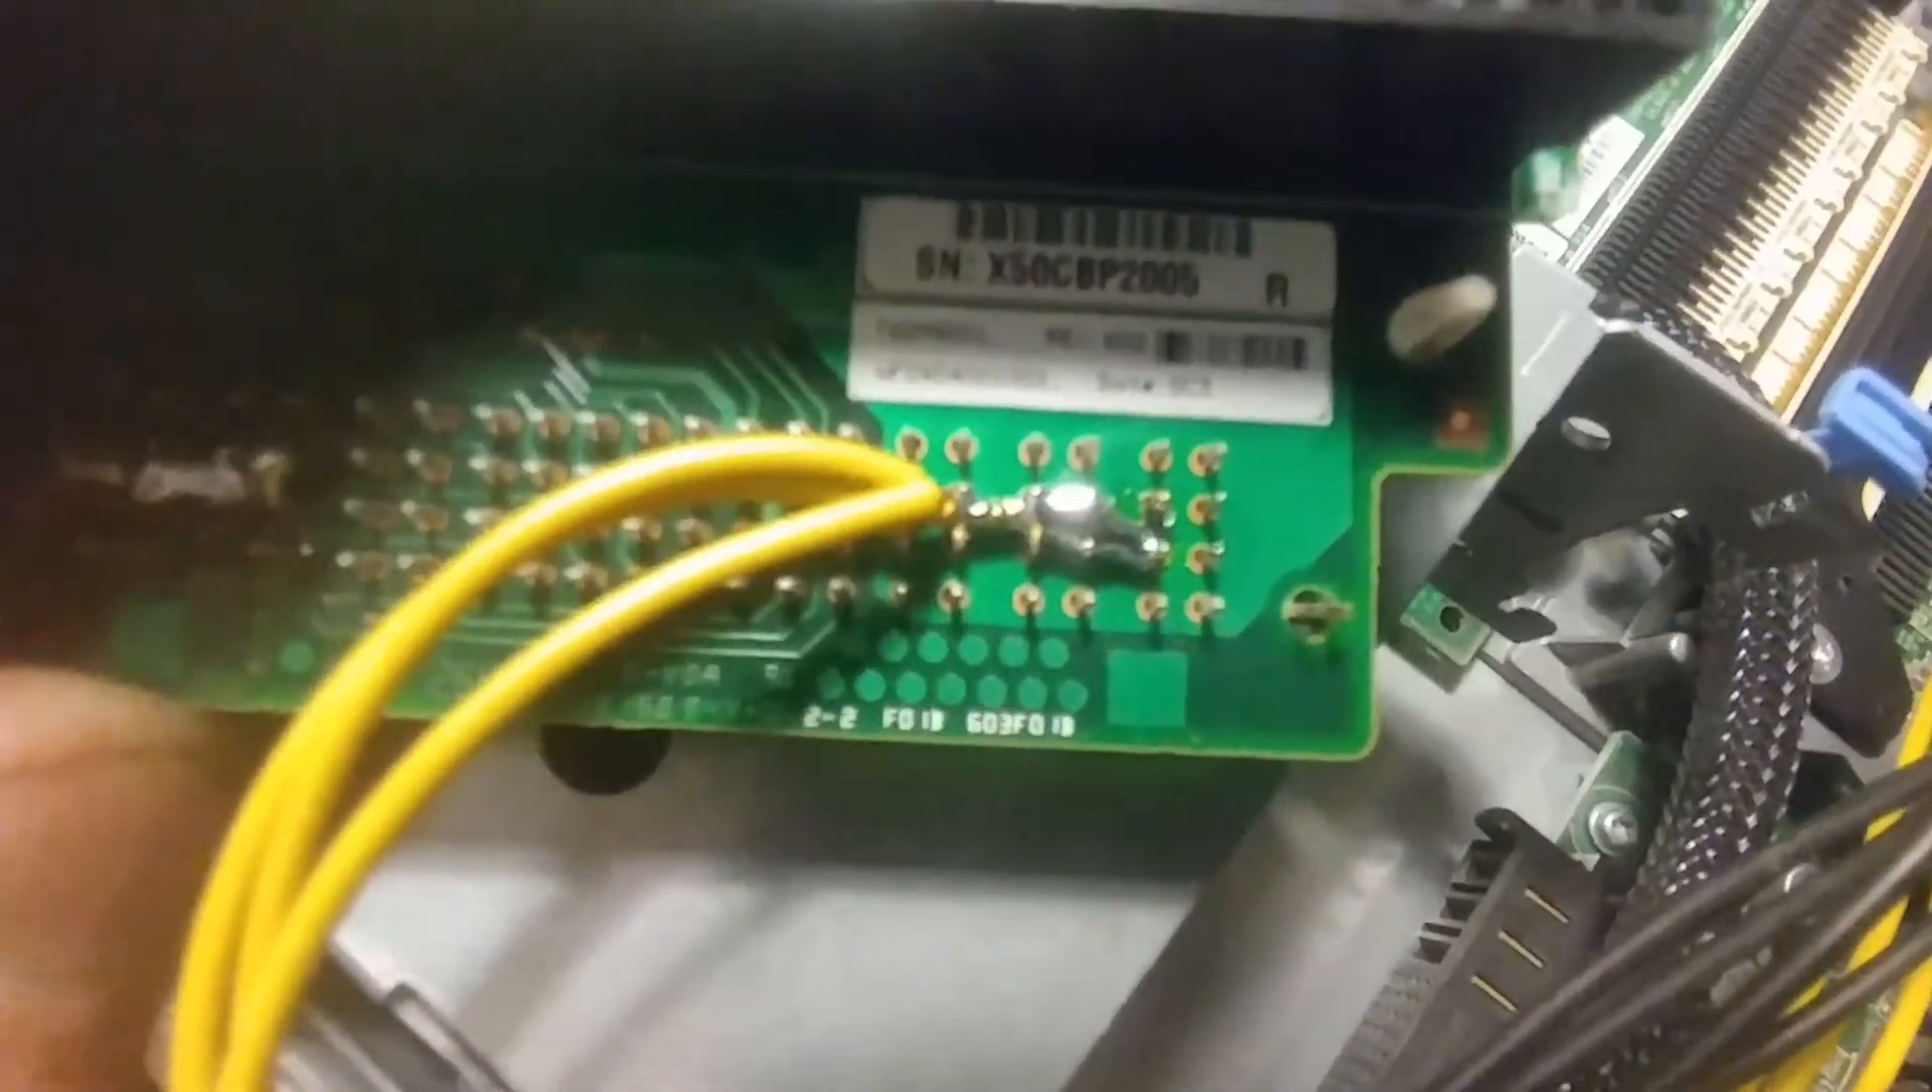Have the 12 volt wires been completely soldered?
Yes.